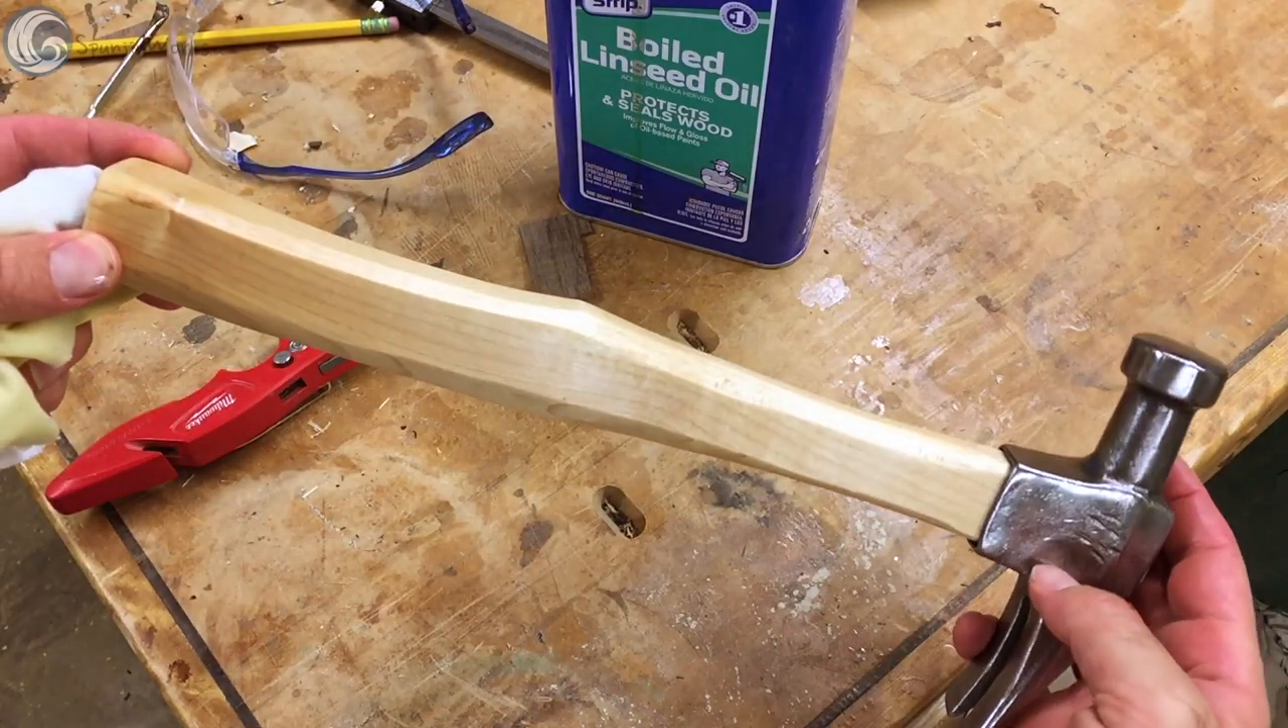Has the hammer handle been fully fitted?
Yes.